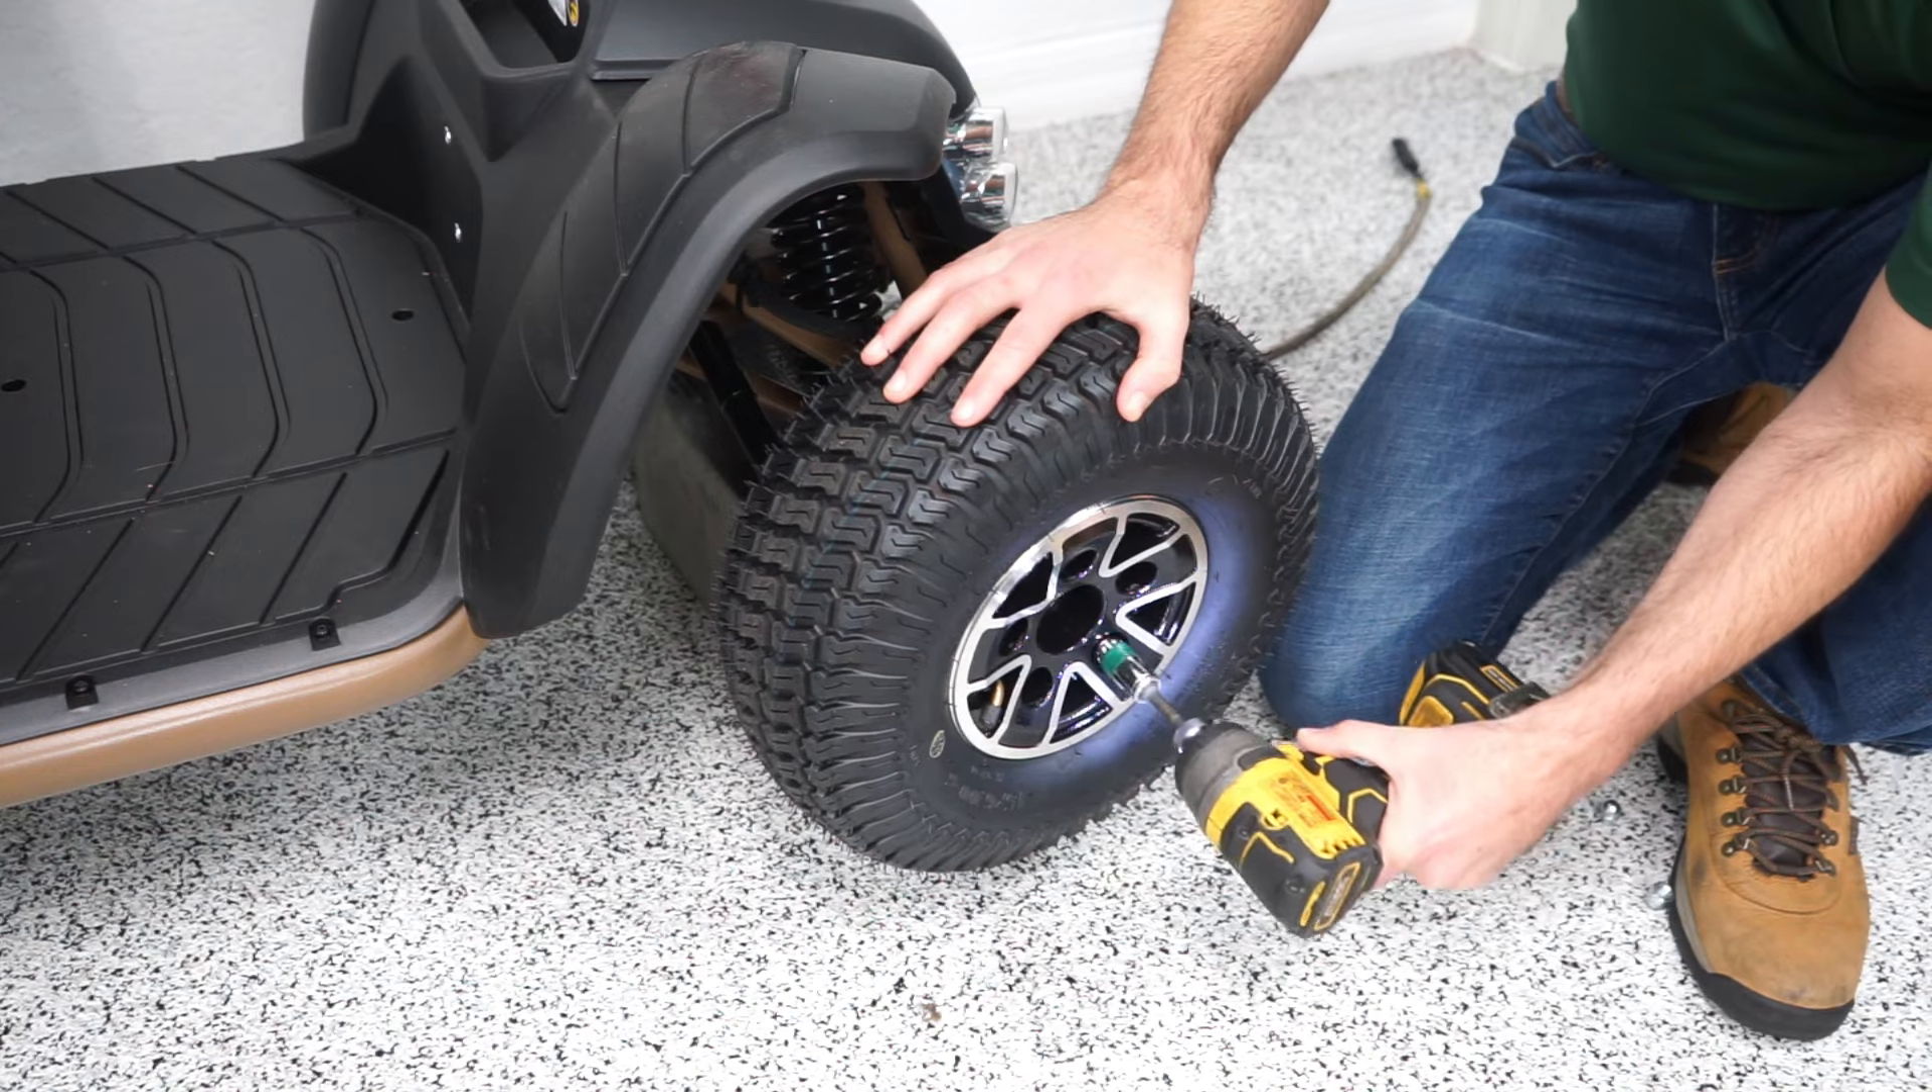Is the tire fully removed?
No.